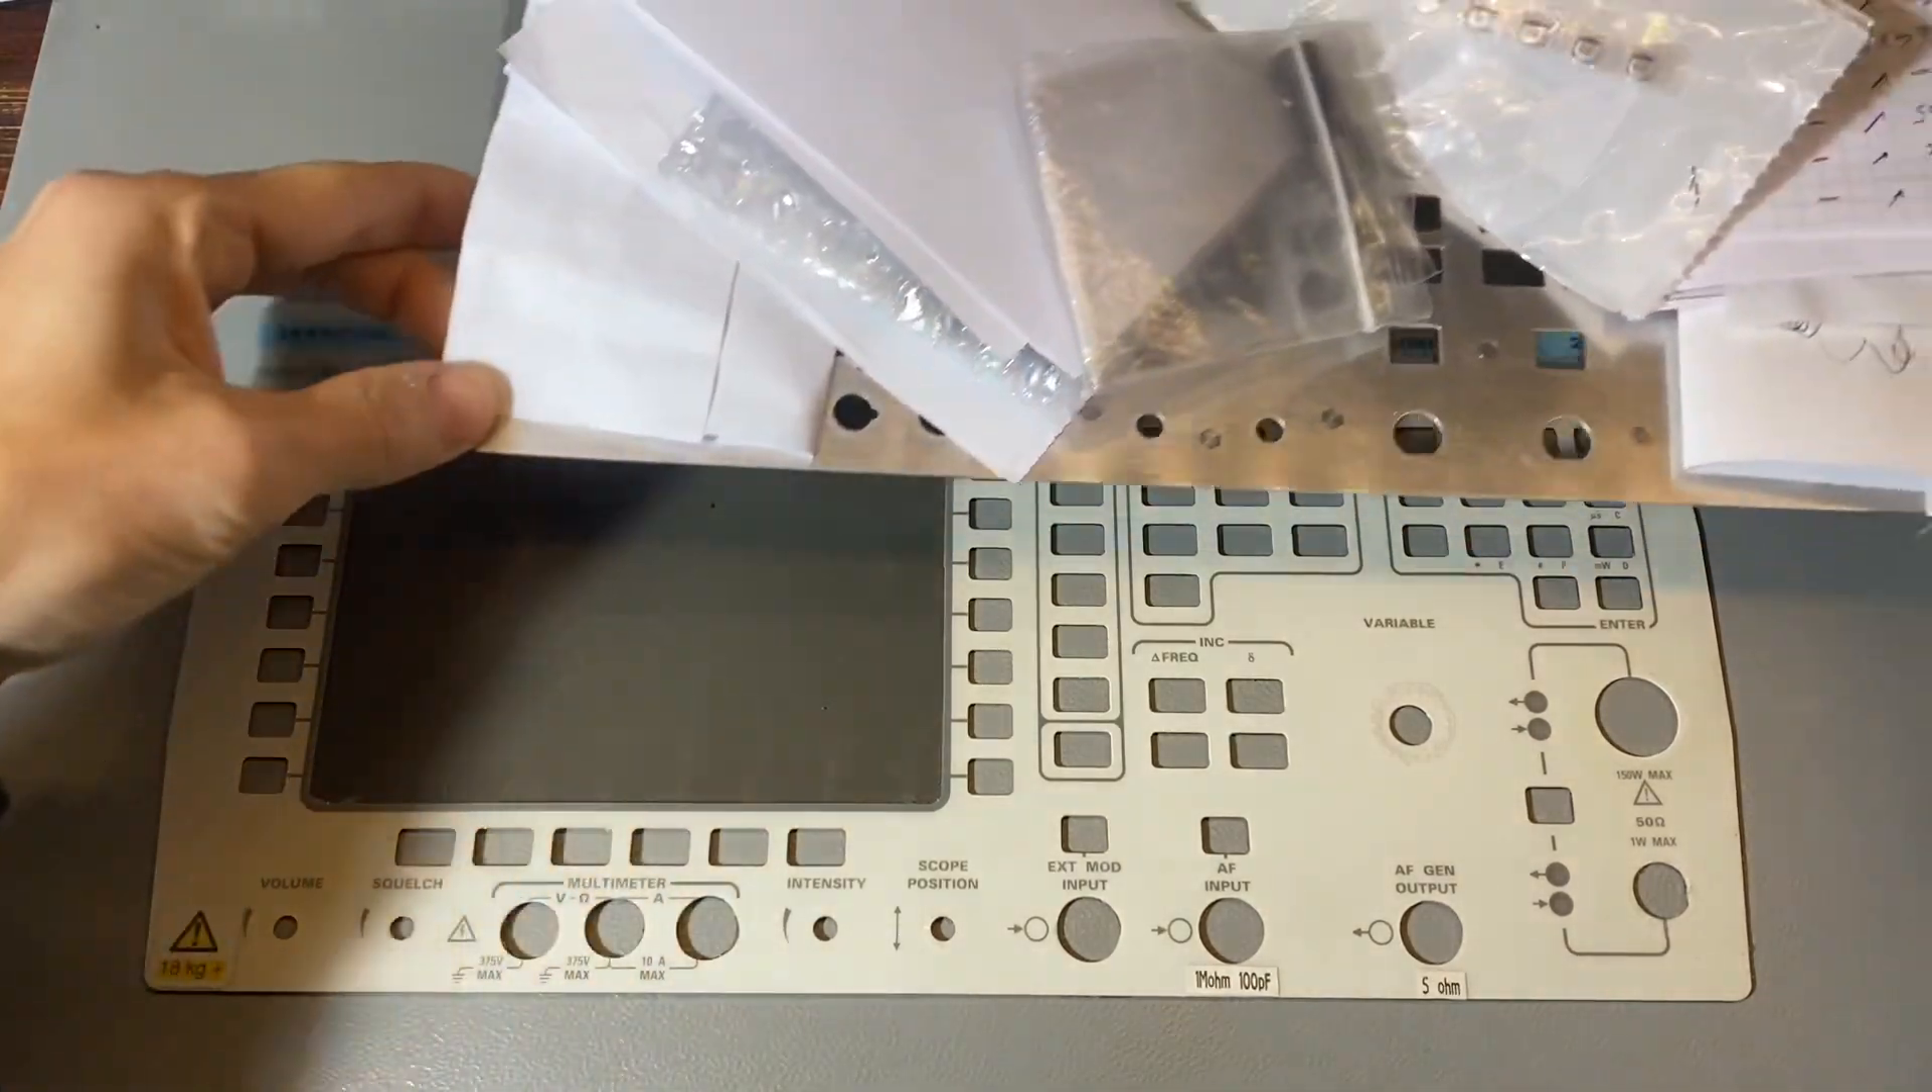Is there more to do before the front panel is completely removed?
No.